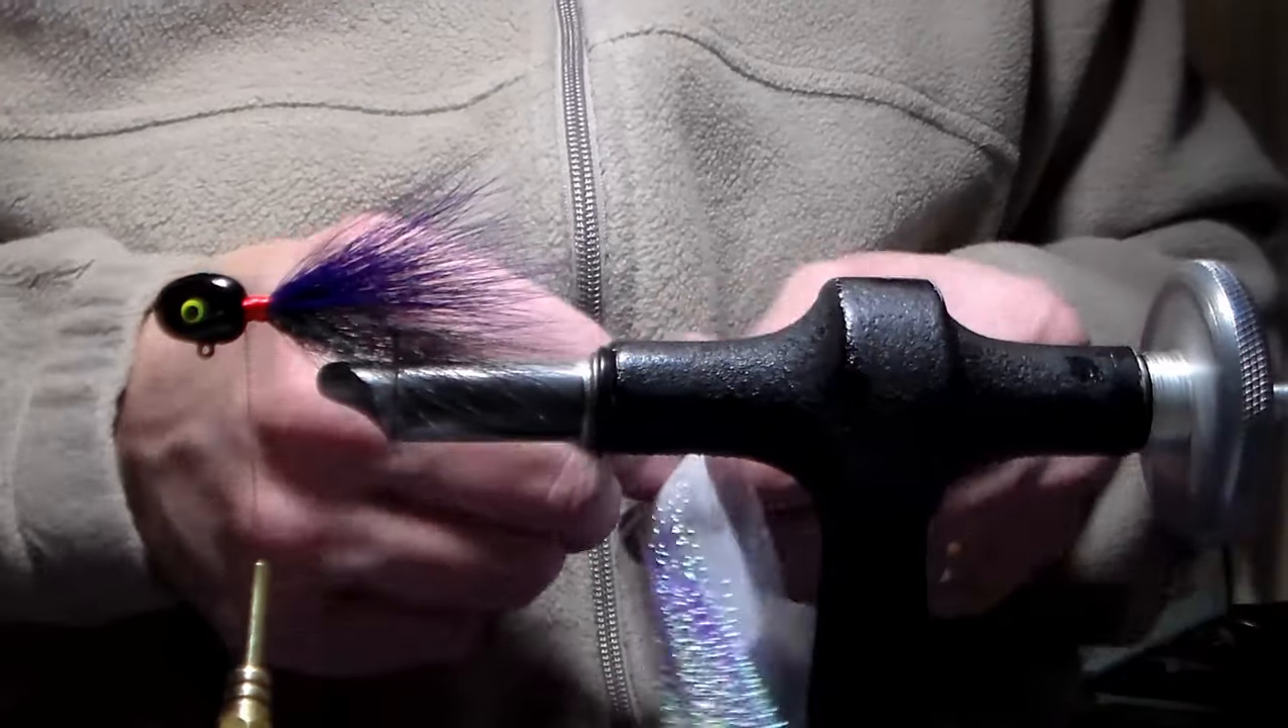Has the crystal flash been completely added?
No.